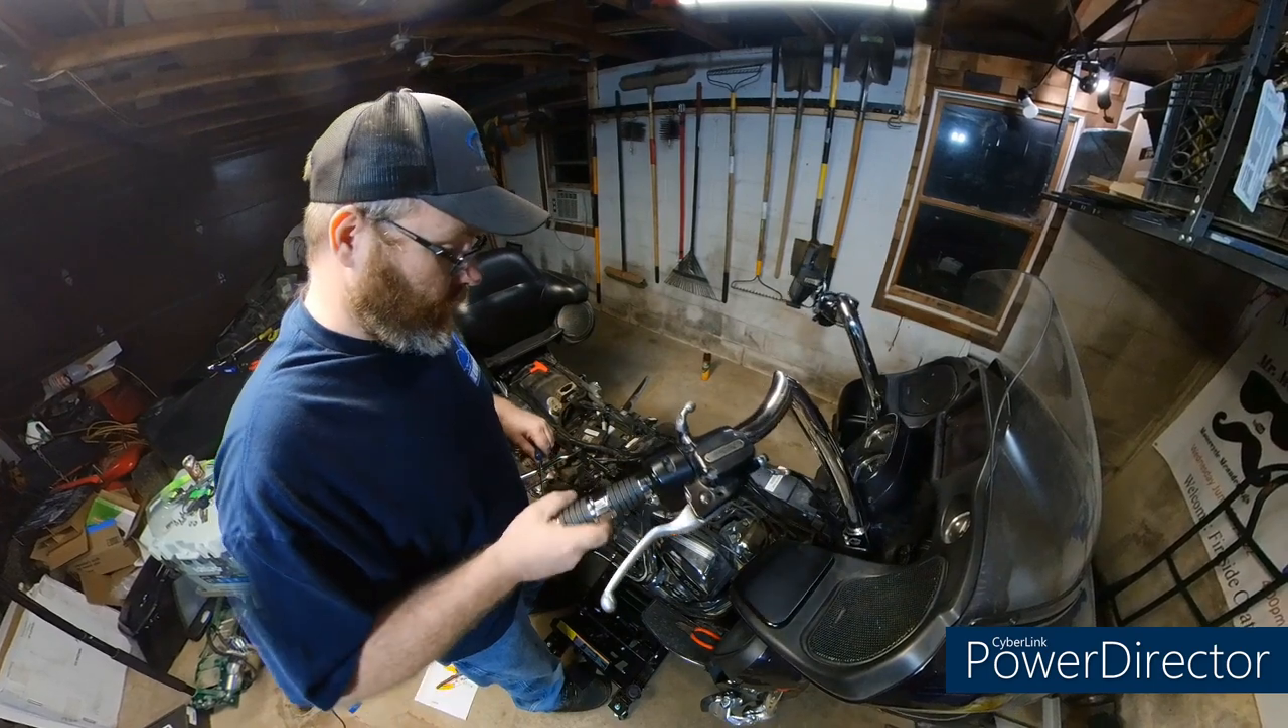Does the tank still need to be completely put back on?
Yes.